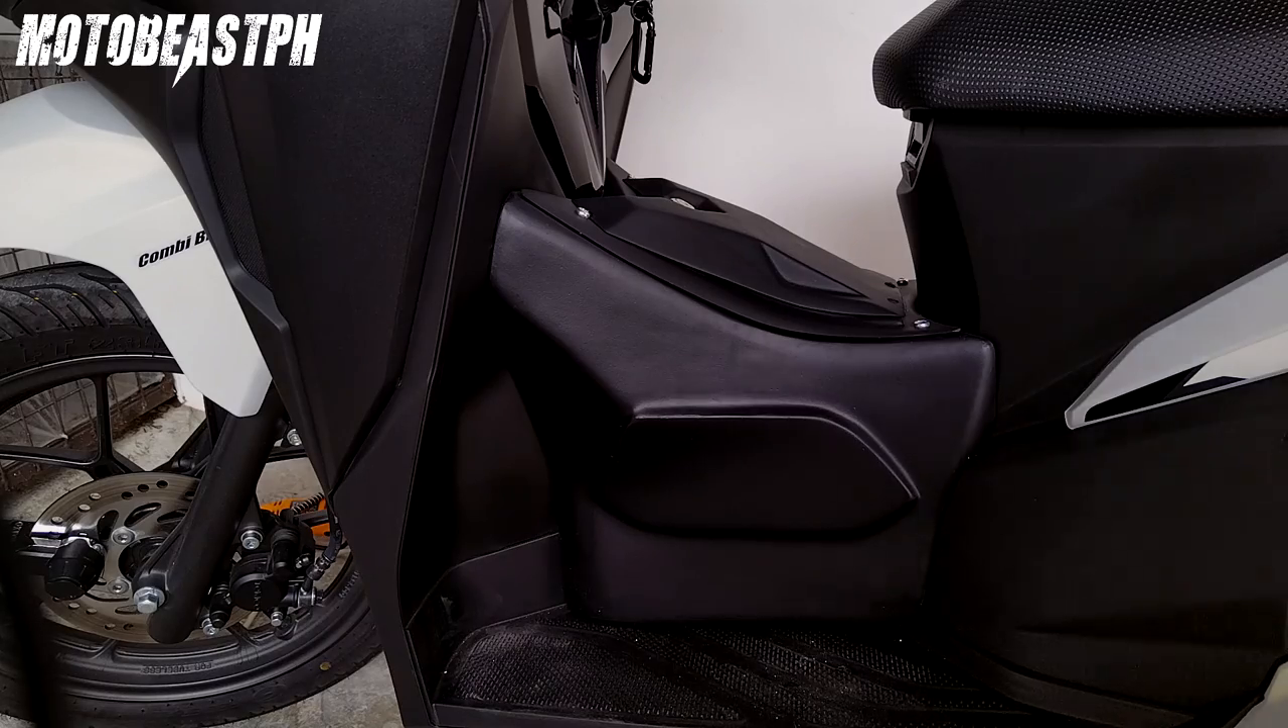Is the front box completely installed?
Yes.